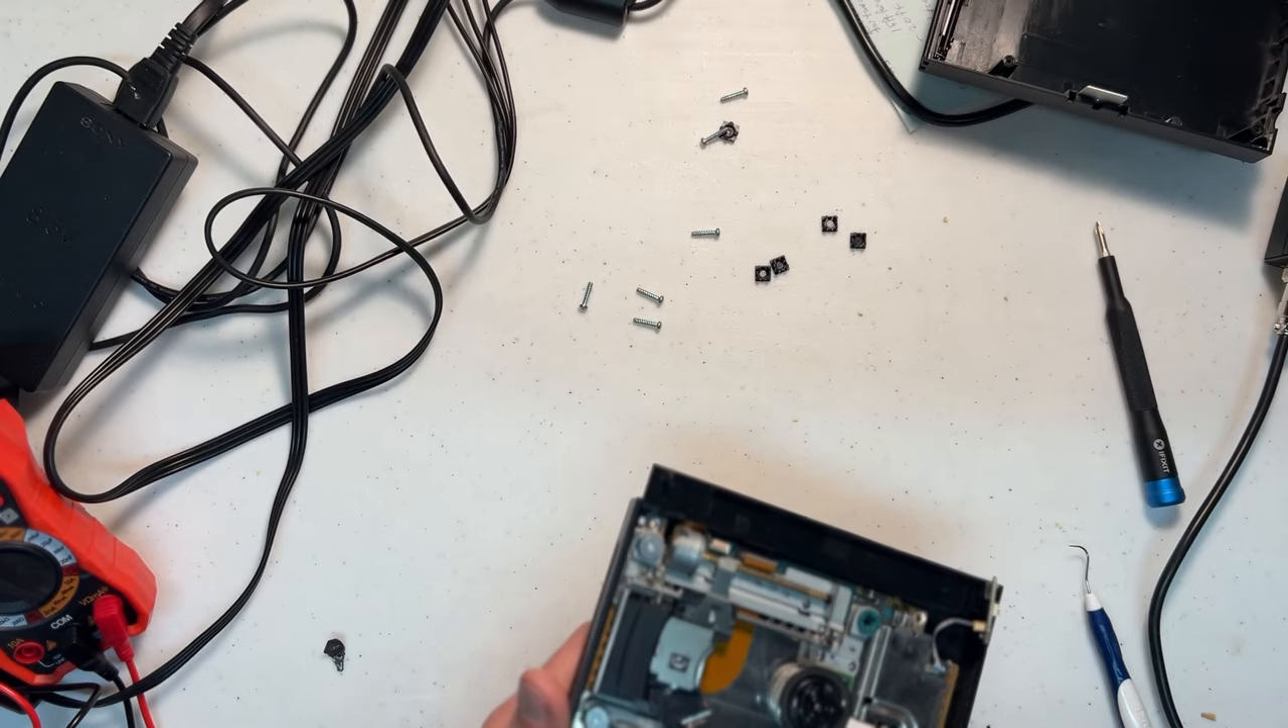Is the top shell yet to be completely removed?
No.